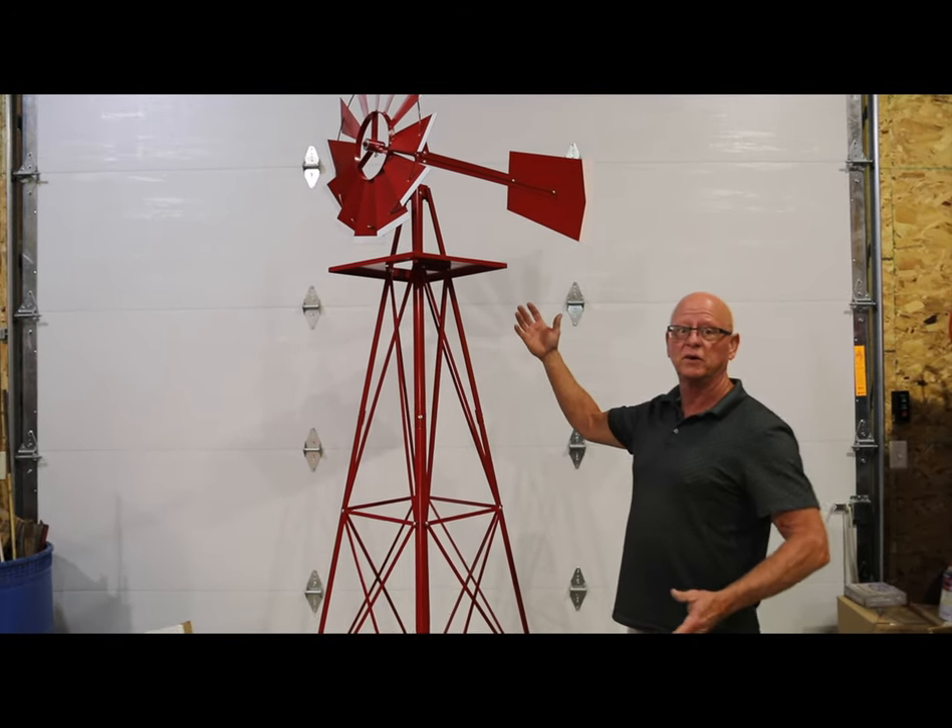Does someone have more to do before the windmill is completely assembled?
No.